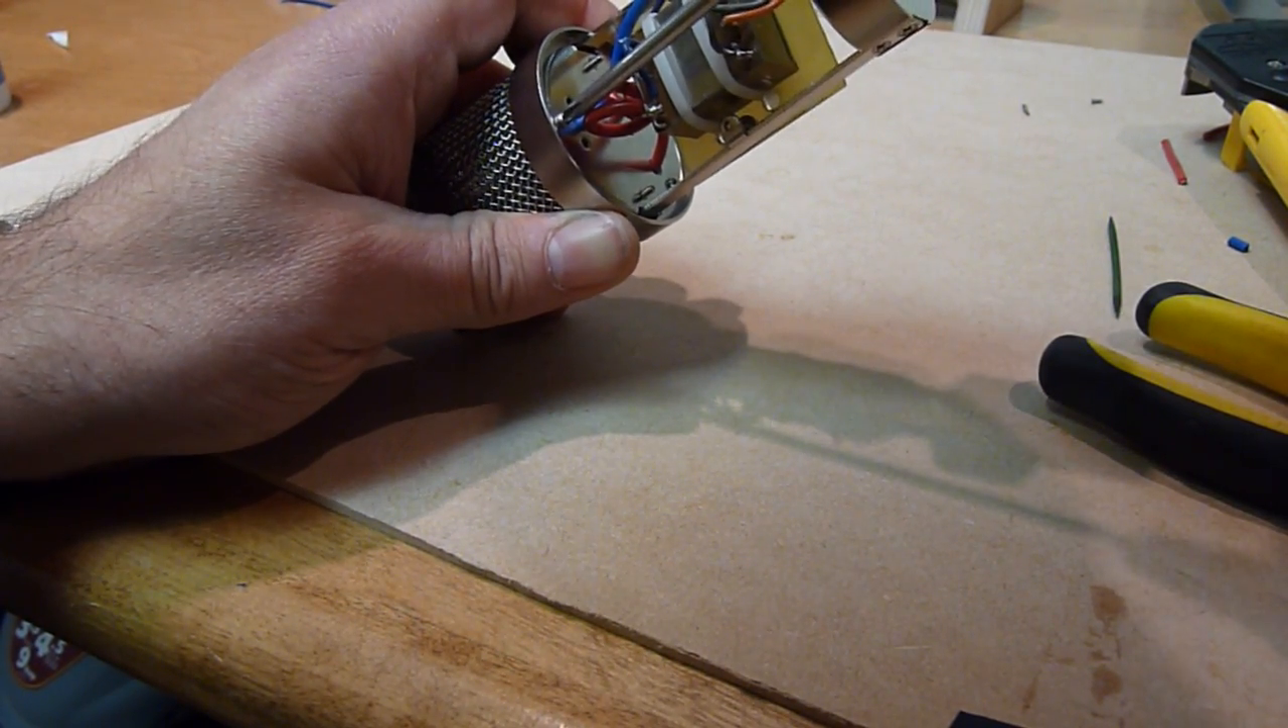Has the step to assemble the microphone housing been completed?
No.